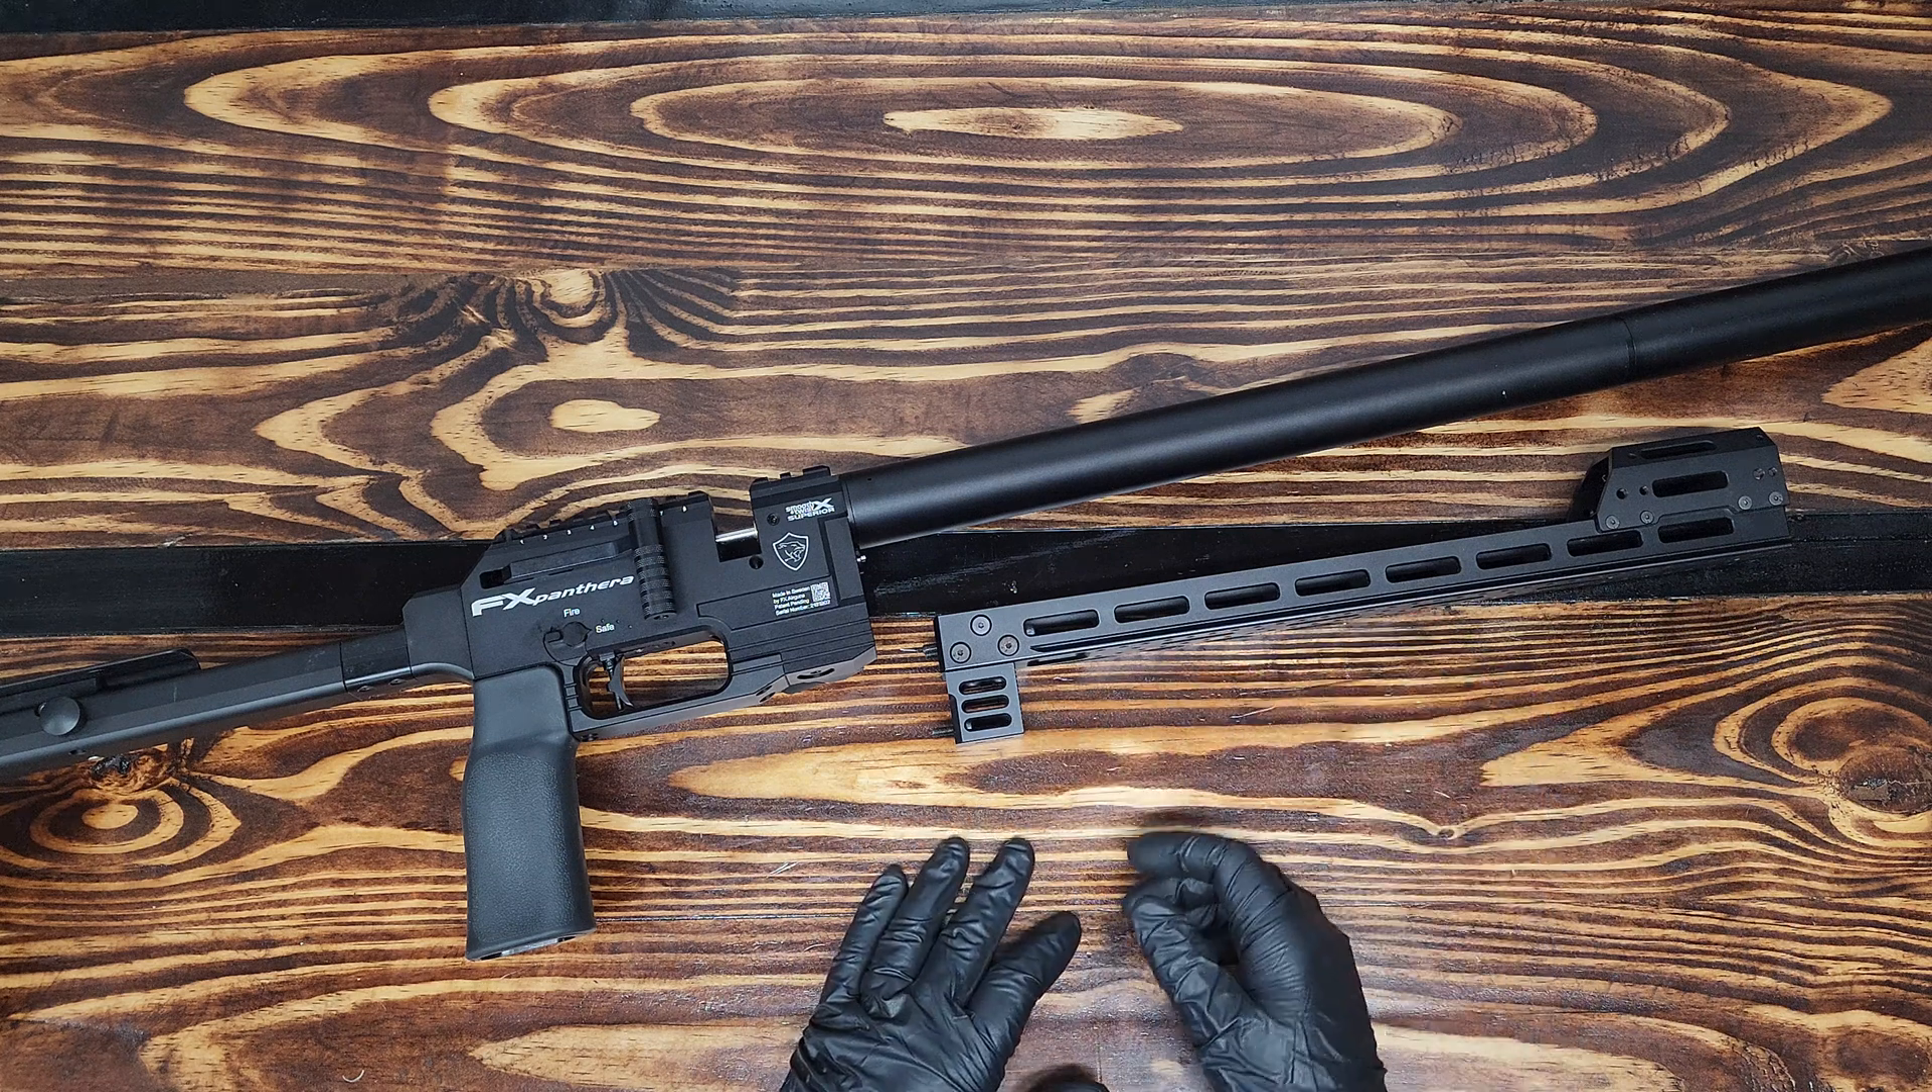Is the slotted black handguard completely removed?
Yes.